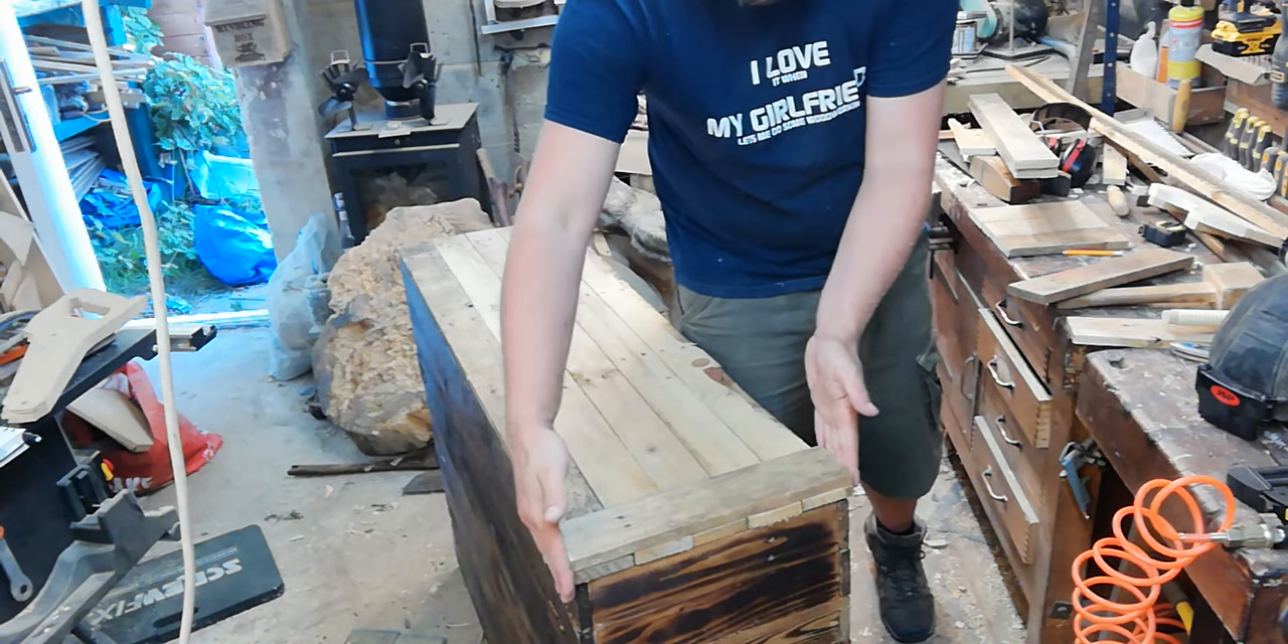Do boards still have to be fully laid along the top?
No.